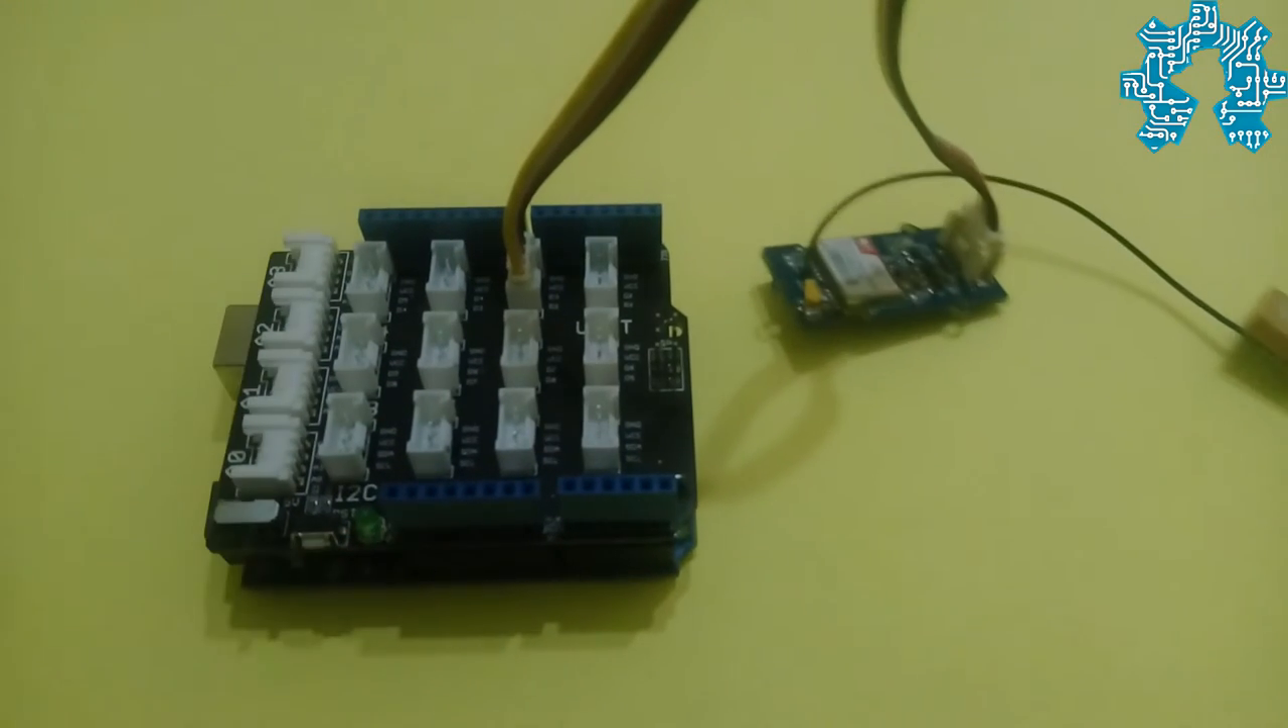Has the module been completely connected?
Yes.